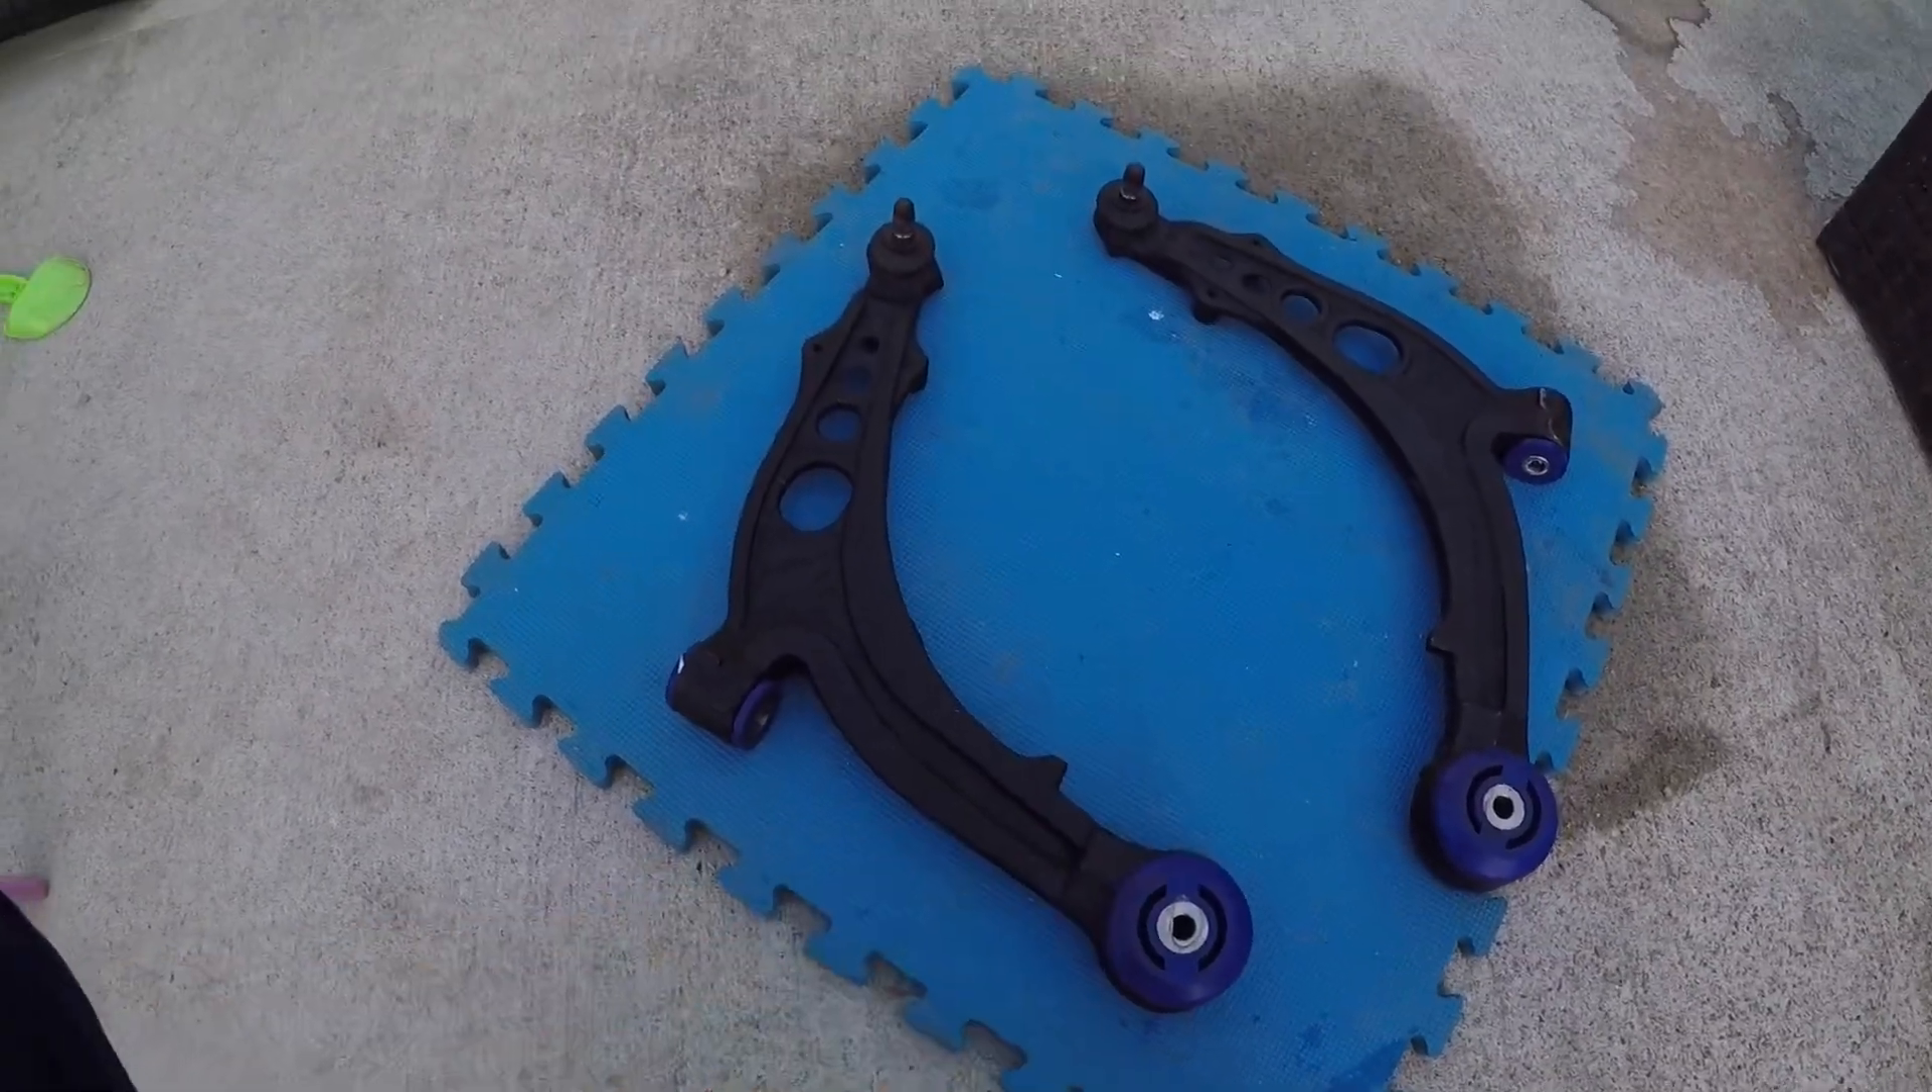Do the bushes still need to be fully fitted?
No.